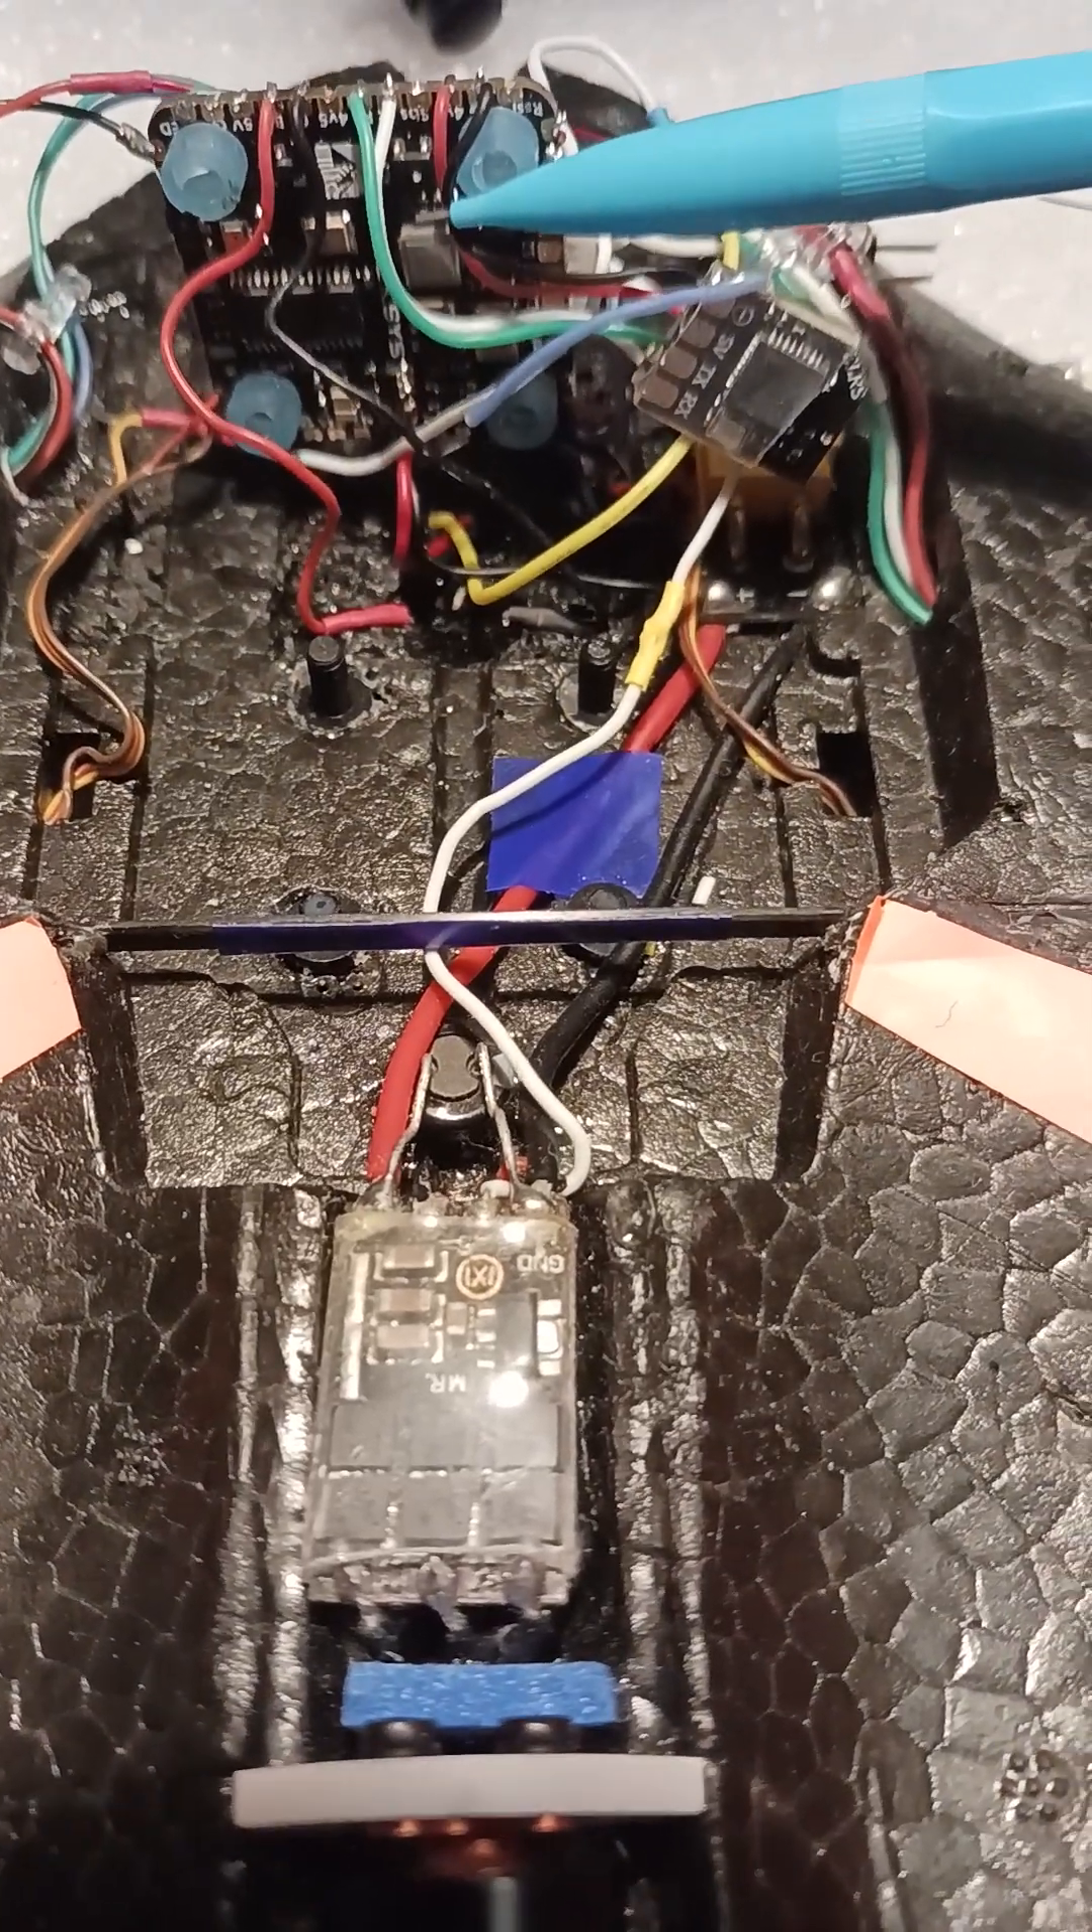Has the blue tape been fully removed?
No.